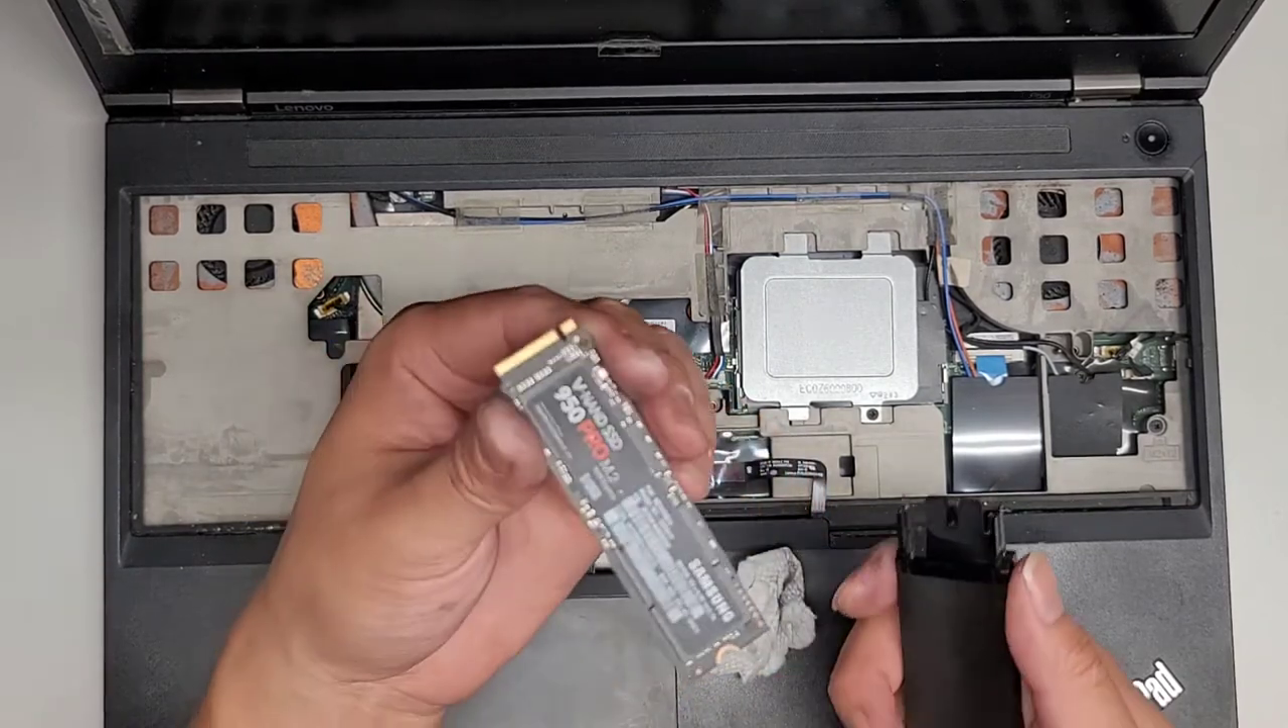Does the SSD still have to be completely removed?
No.